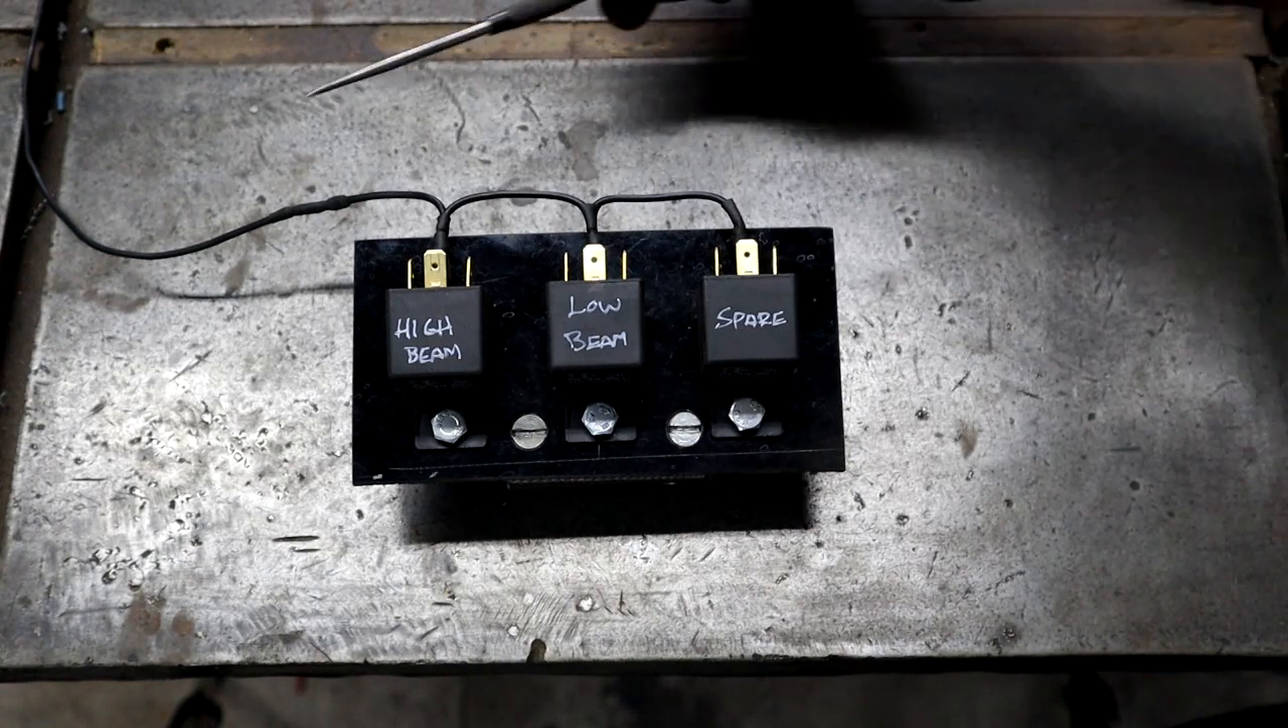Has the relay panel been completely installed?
No.